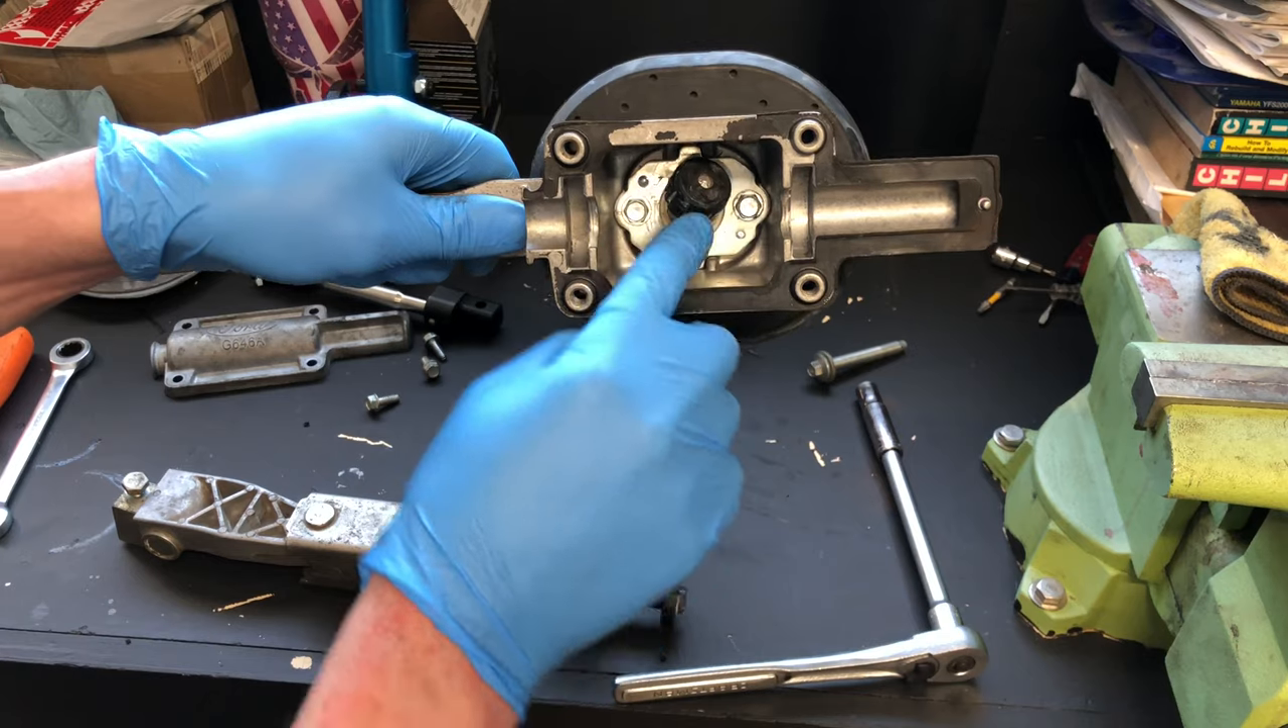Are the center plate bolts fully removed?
No.